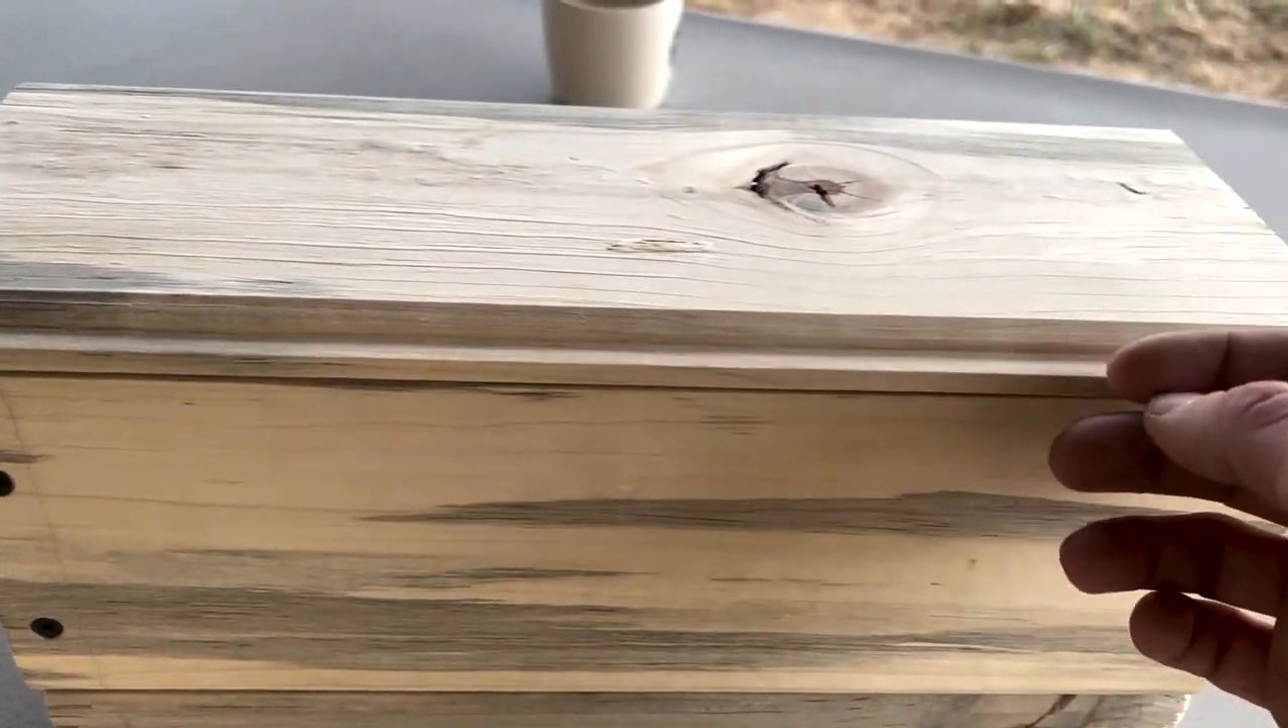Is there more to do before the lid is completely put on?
No.